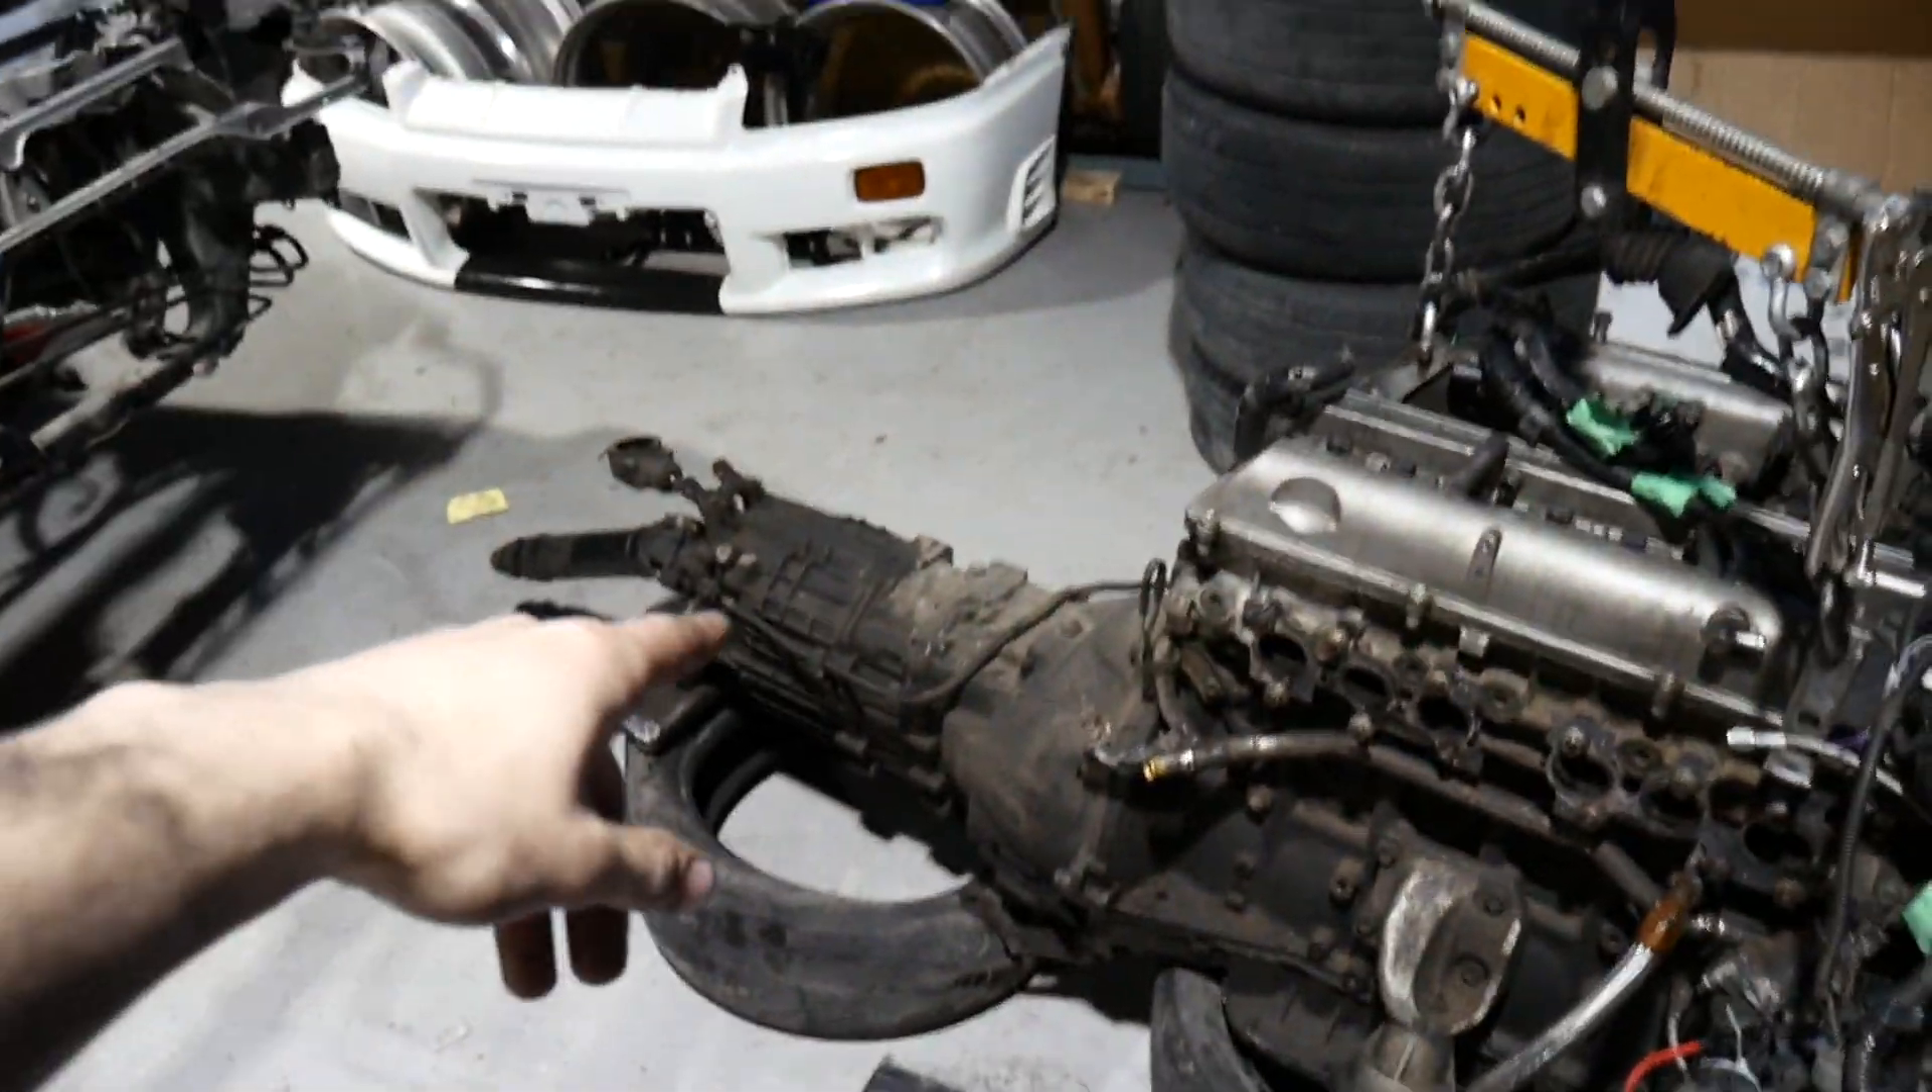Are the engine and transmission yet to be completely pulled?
No.